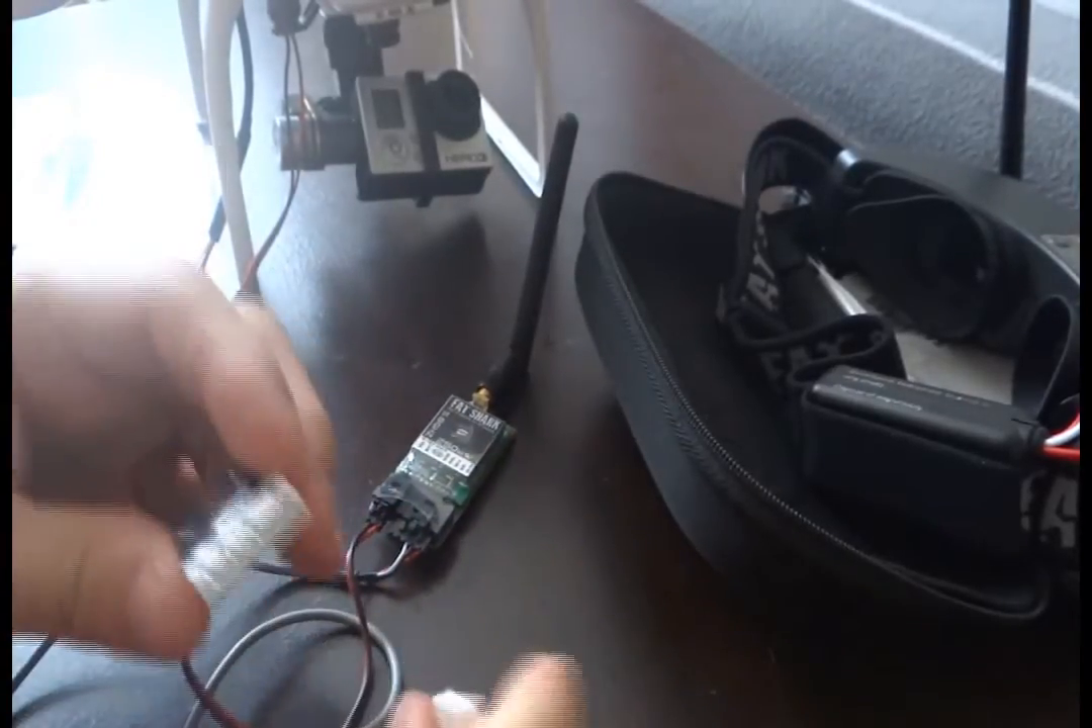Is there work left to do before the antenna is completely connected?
No.